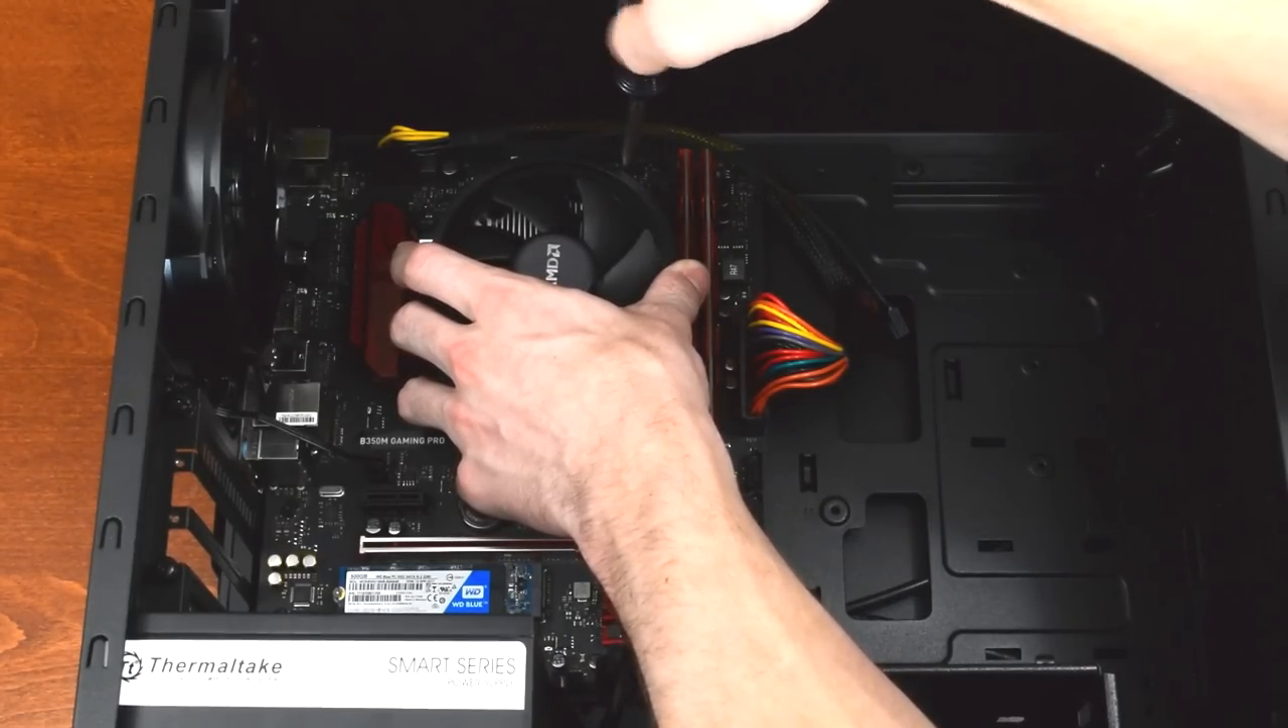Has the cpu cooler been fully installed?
No.